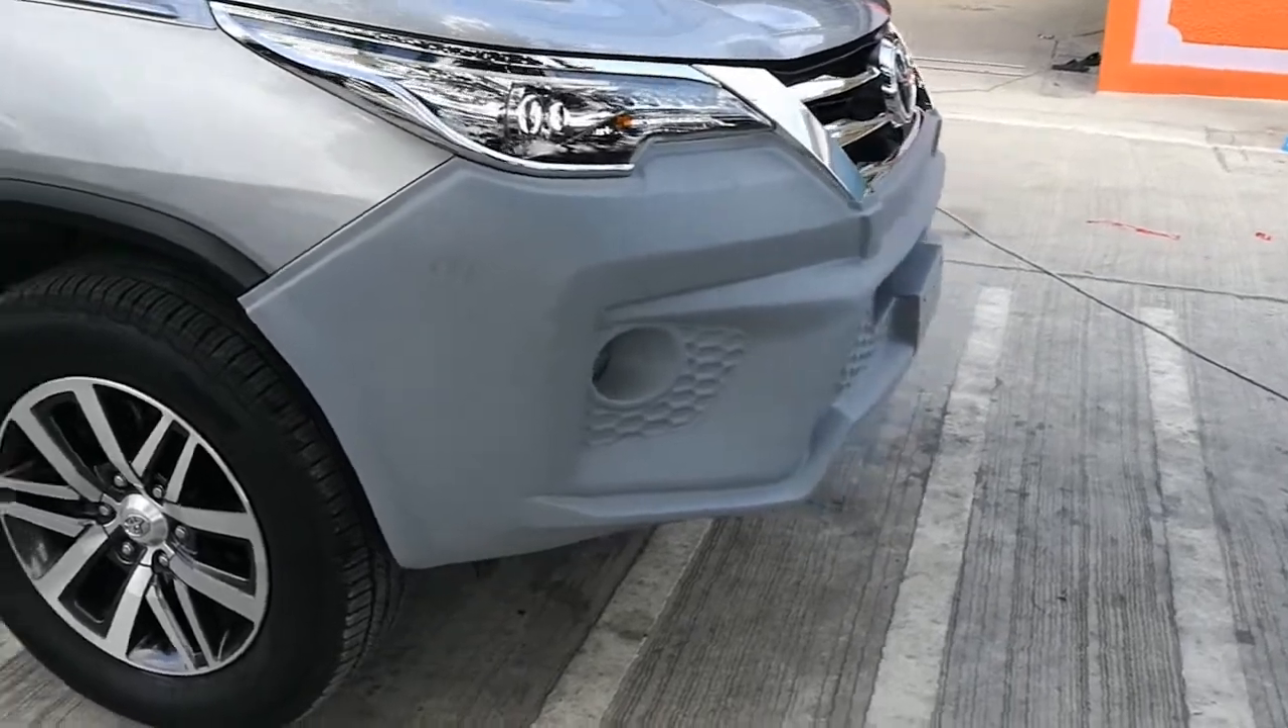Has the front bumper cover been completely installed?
Yes.